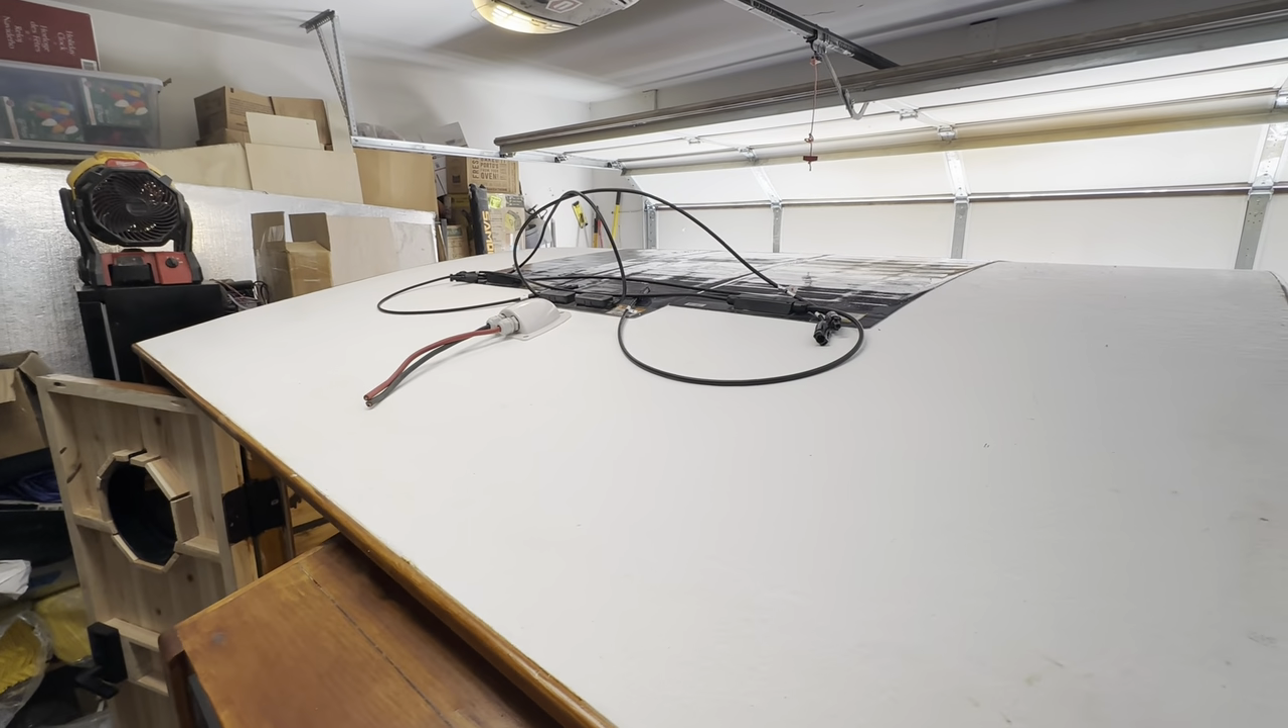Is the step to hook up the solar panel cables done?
No.